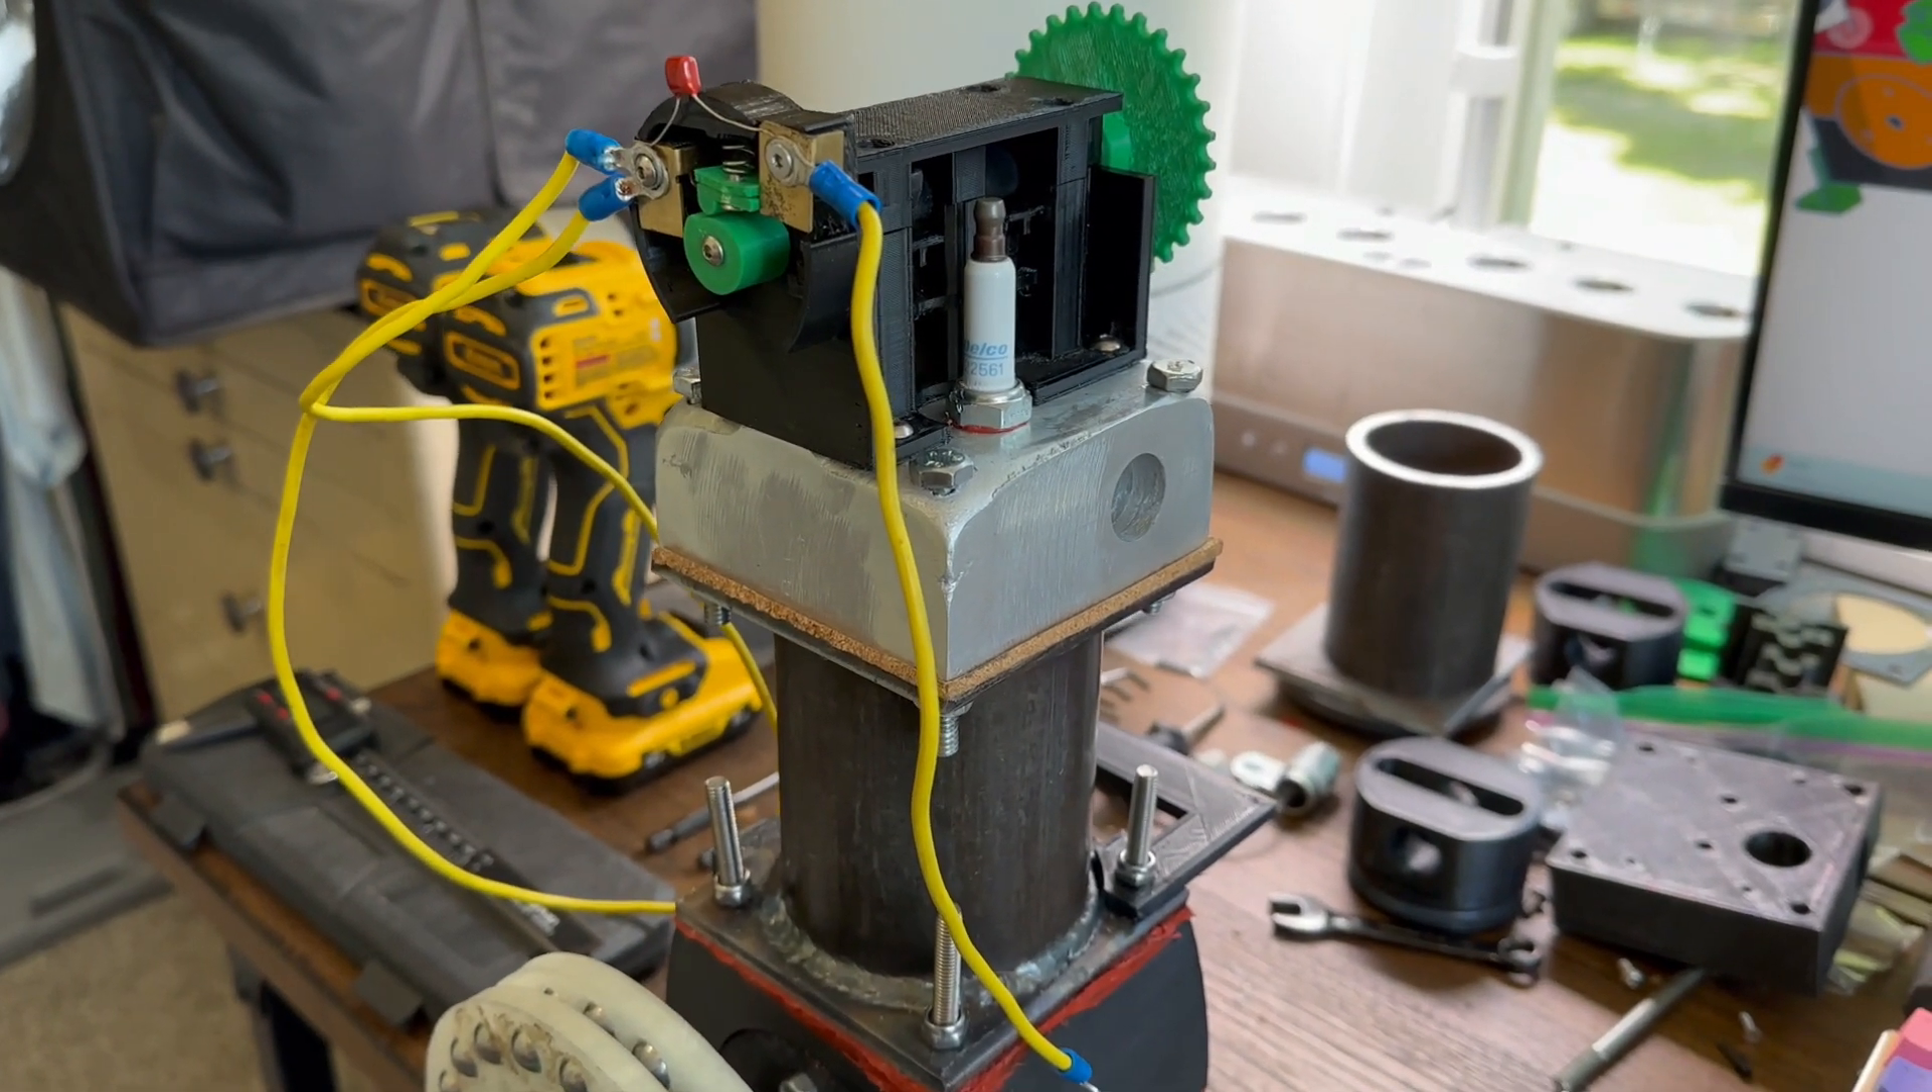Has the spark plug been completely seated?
Yes.